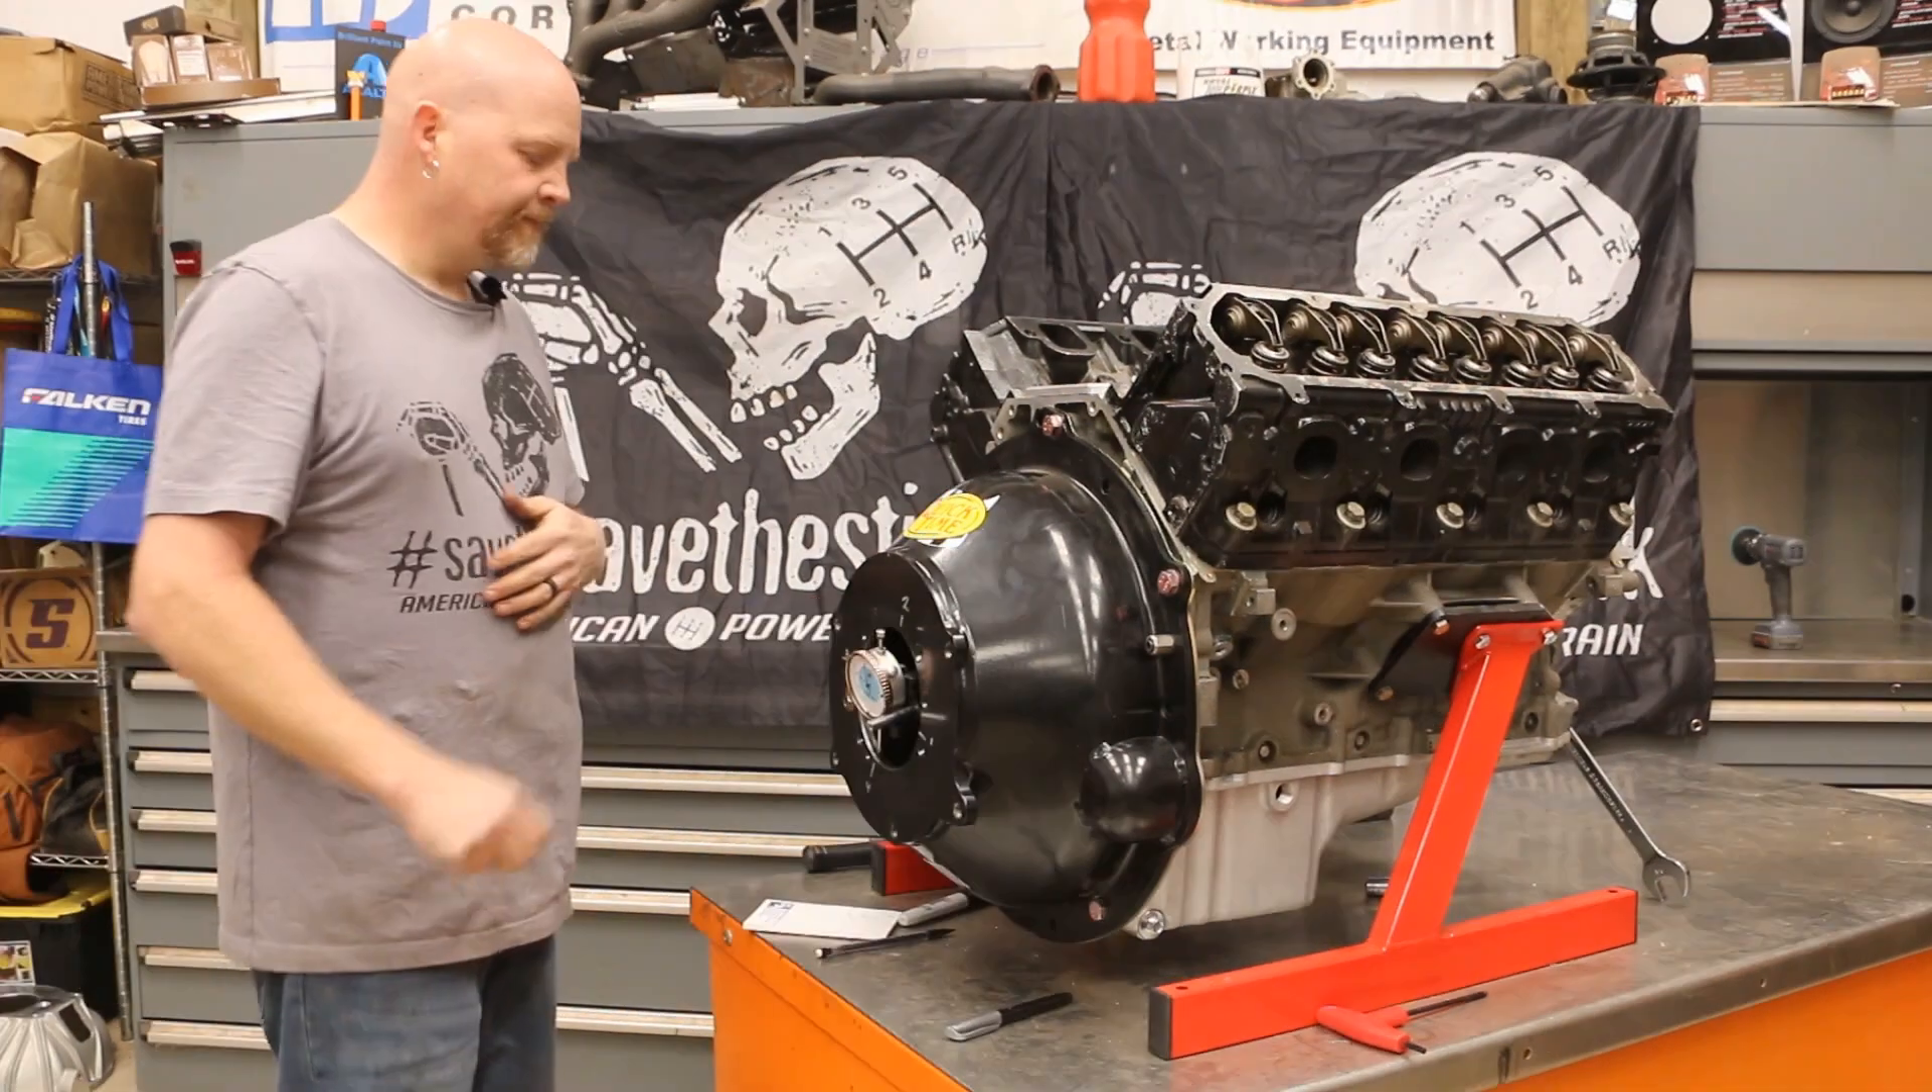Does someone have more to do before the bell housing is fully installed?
No.